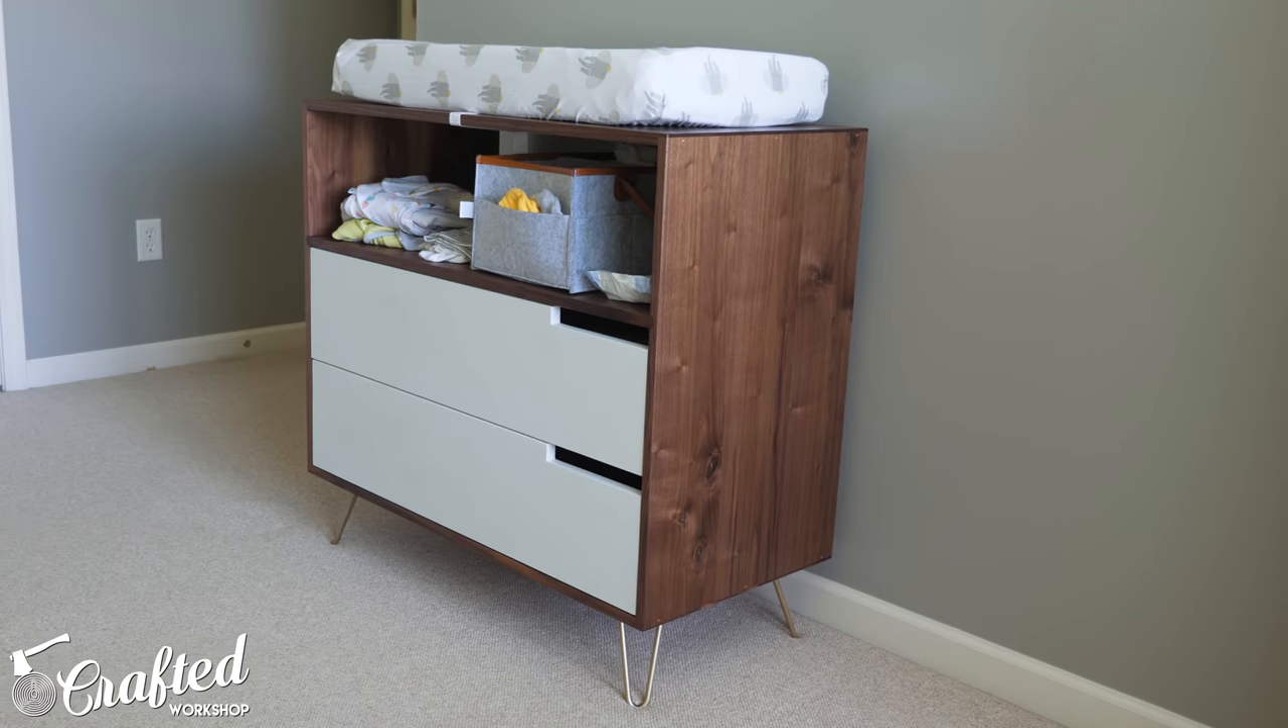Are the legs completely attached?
Yes.